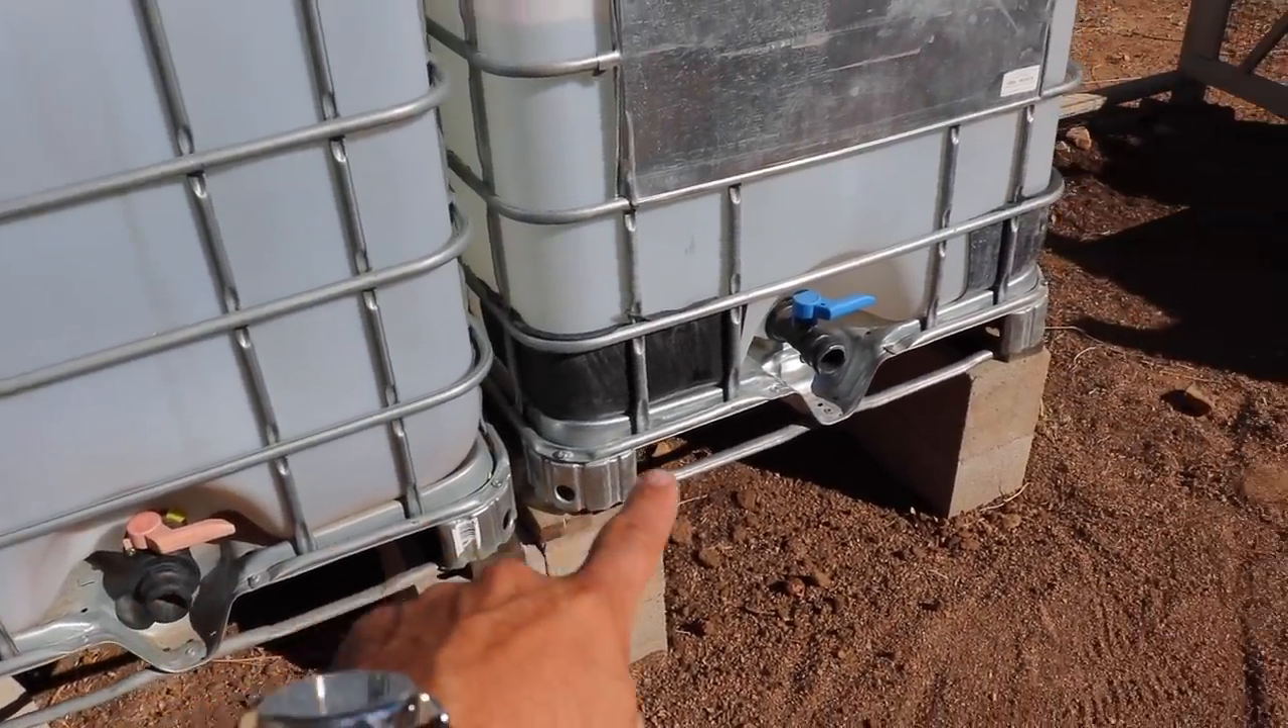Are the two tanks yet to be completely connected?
Yes.